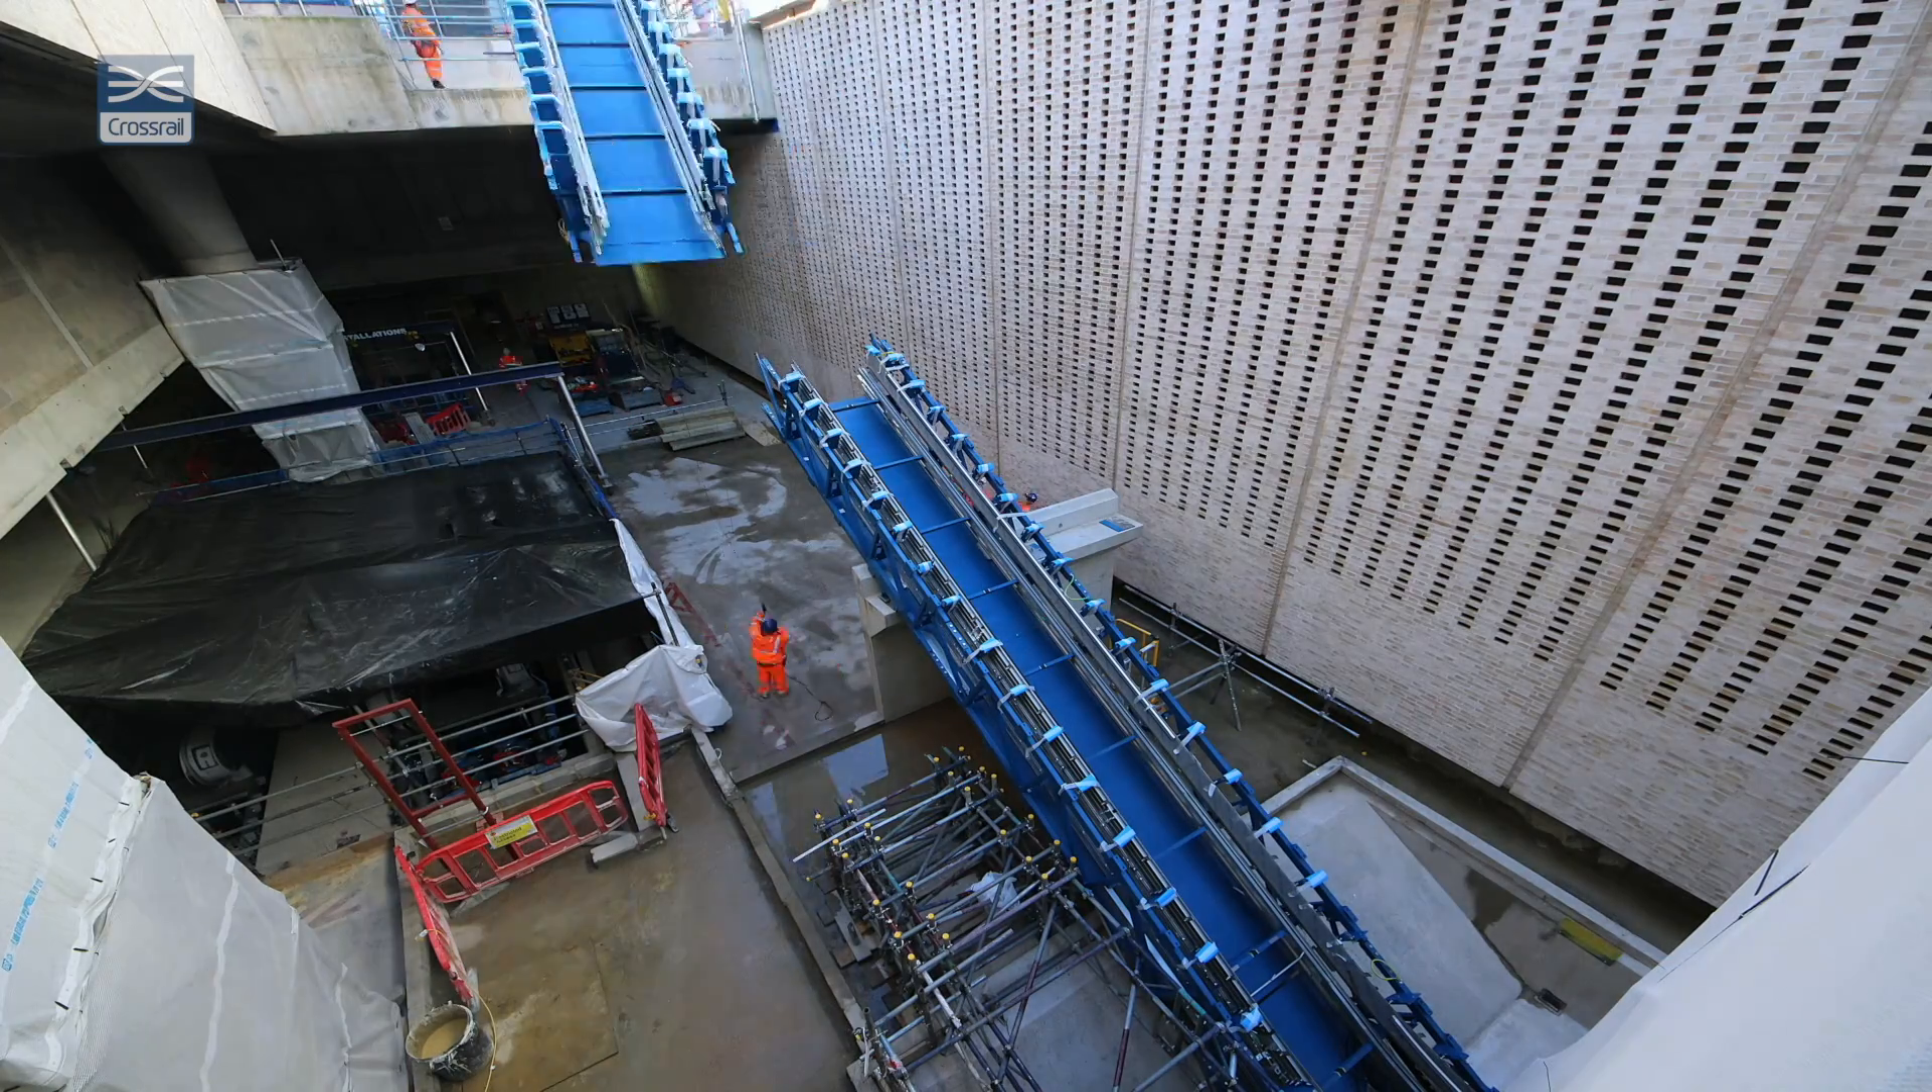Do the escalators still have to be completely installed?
Yes.